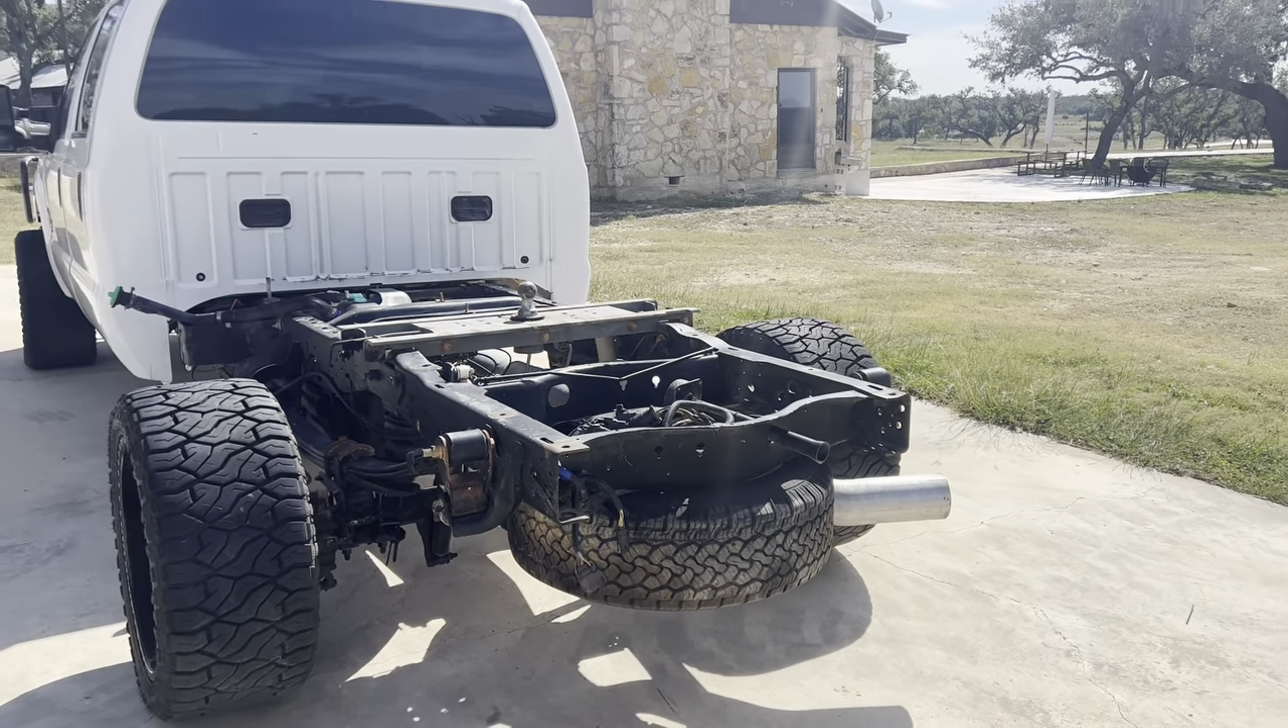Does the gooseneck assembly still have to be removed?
Yes.